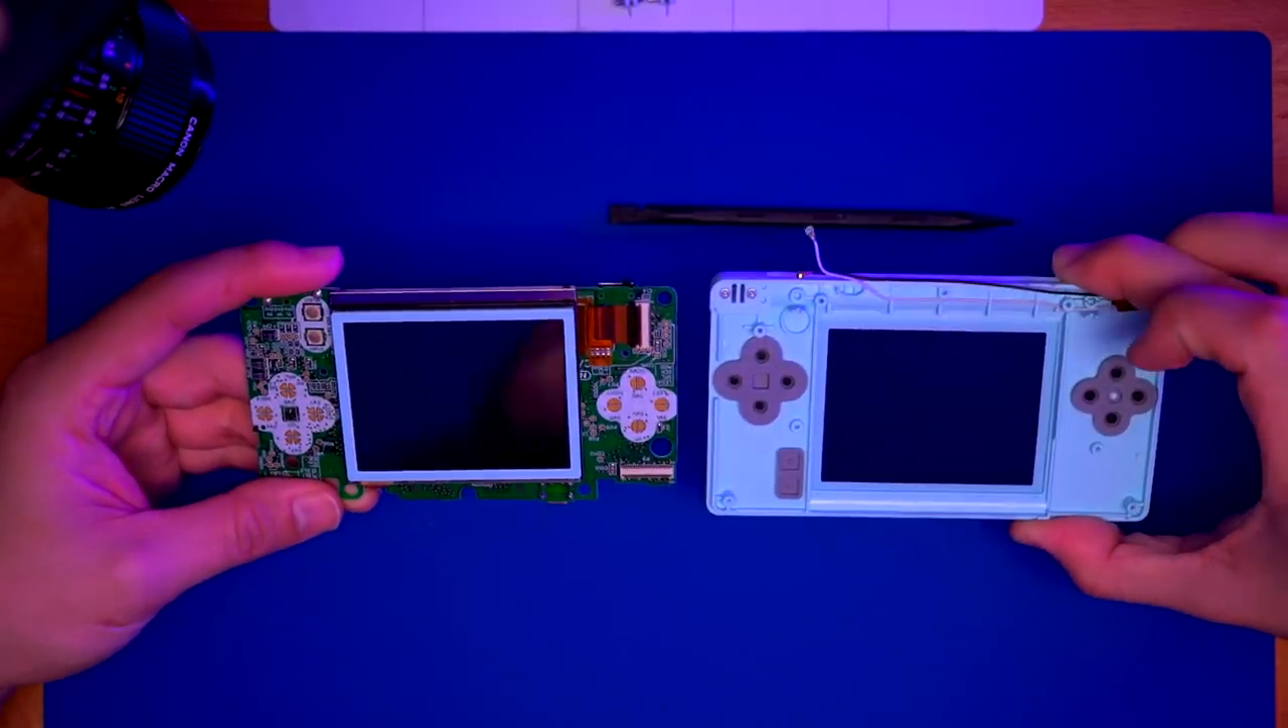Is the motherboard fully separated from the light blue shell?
Yes.